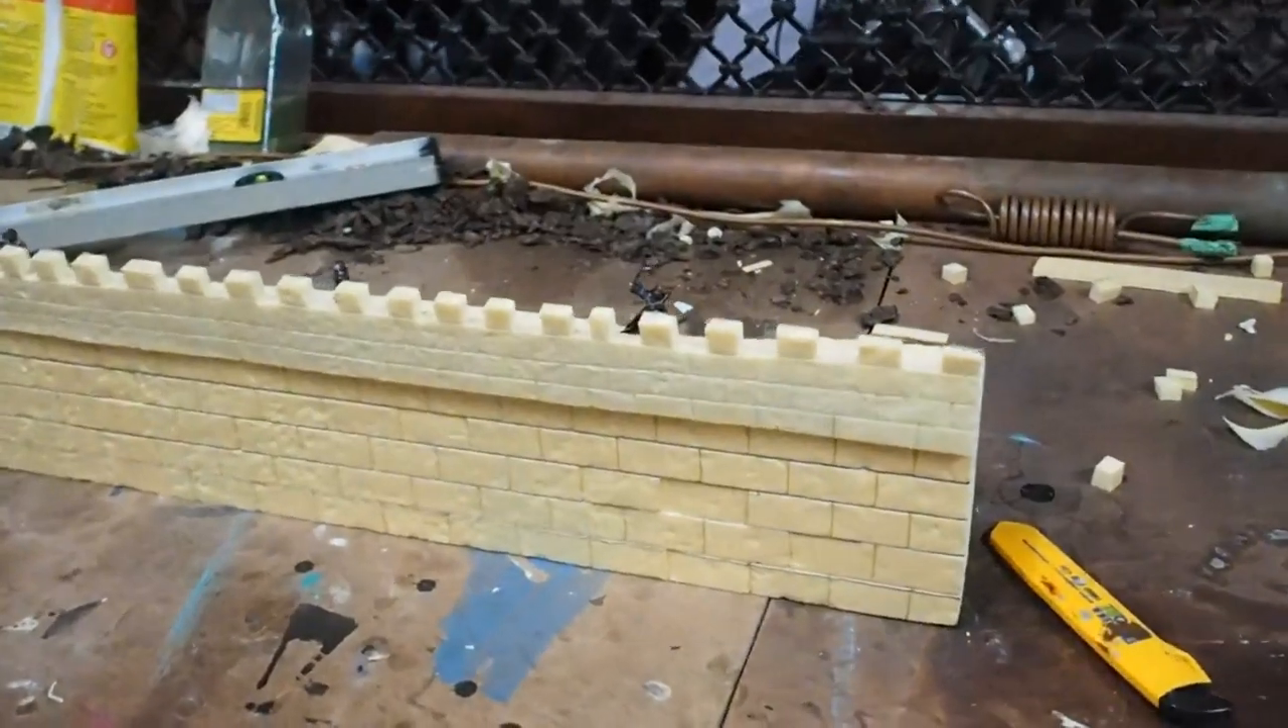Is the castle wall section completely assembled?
Yes.